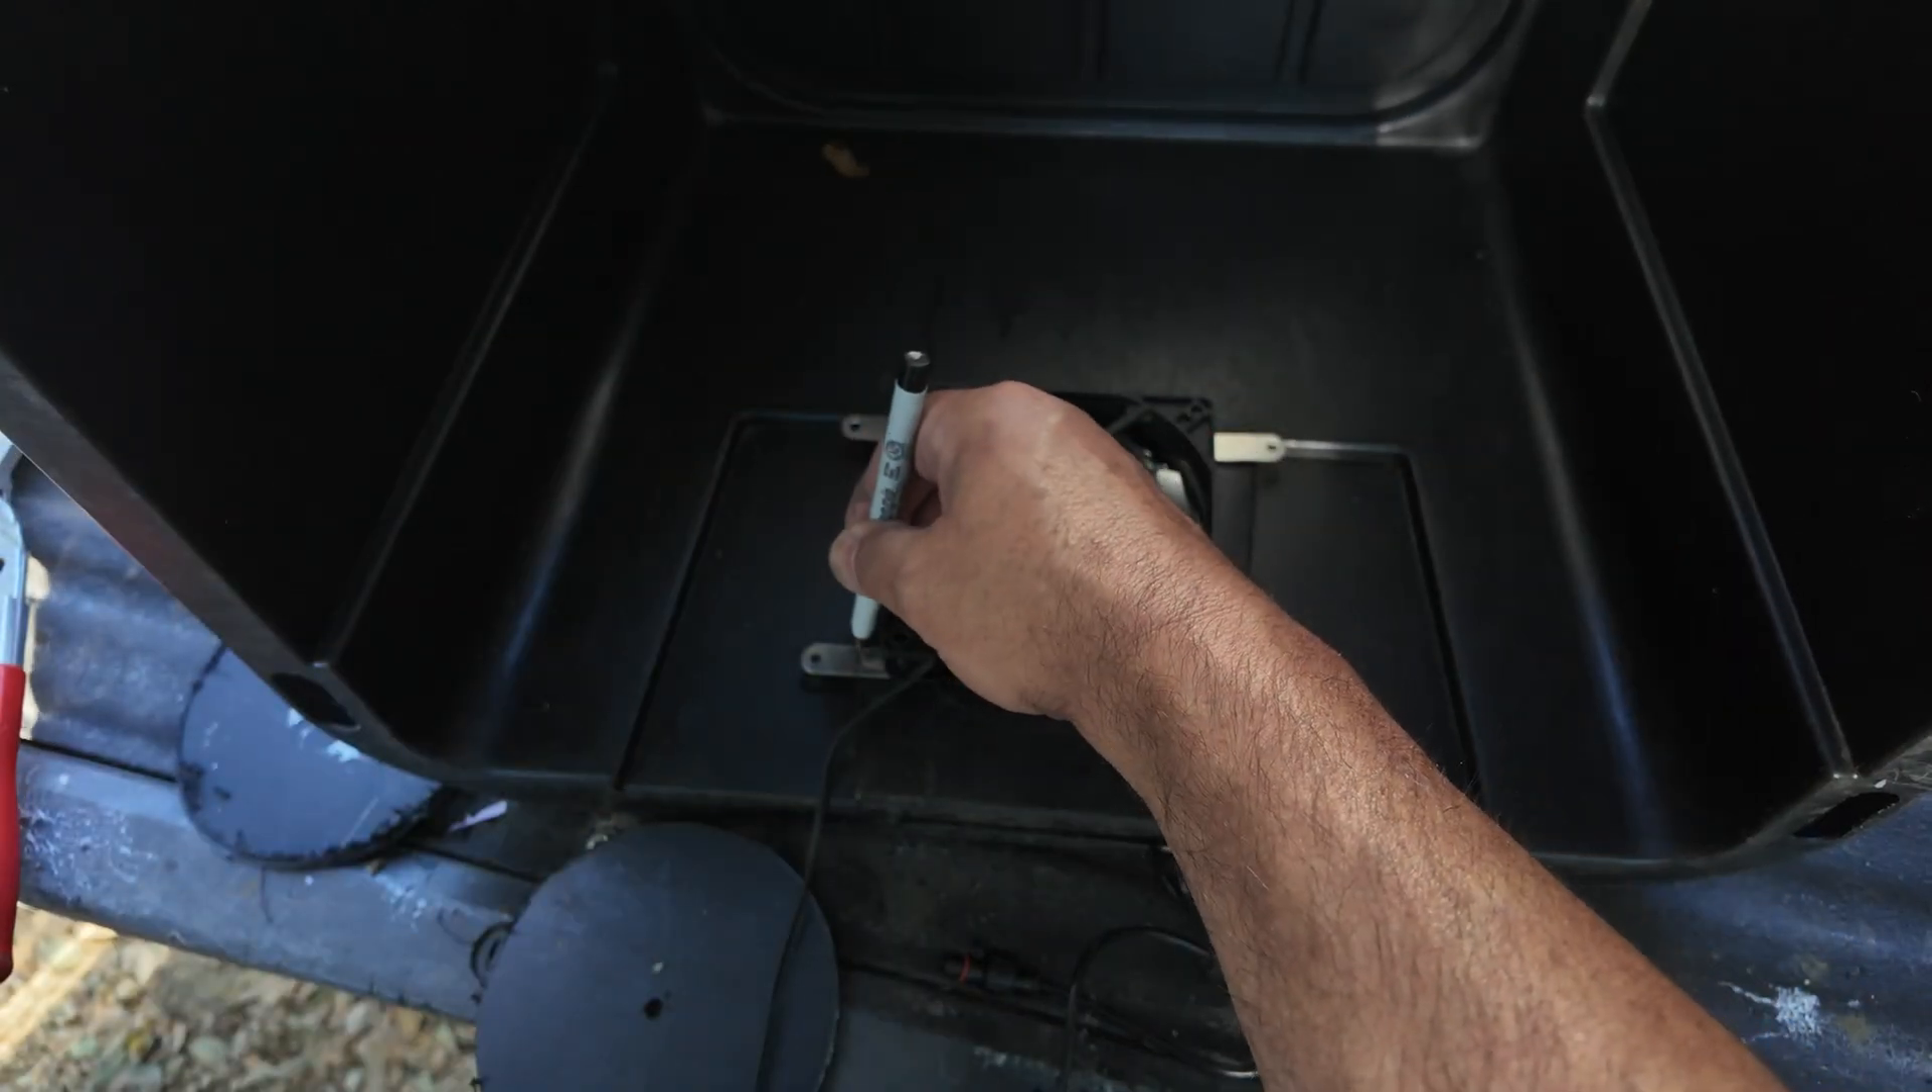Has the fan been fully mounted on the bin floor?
No.